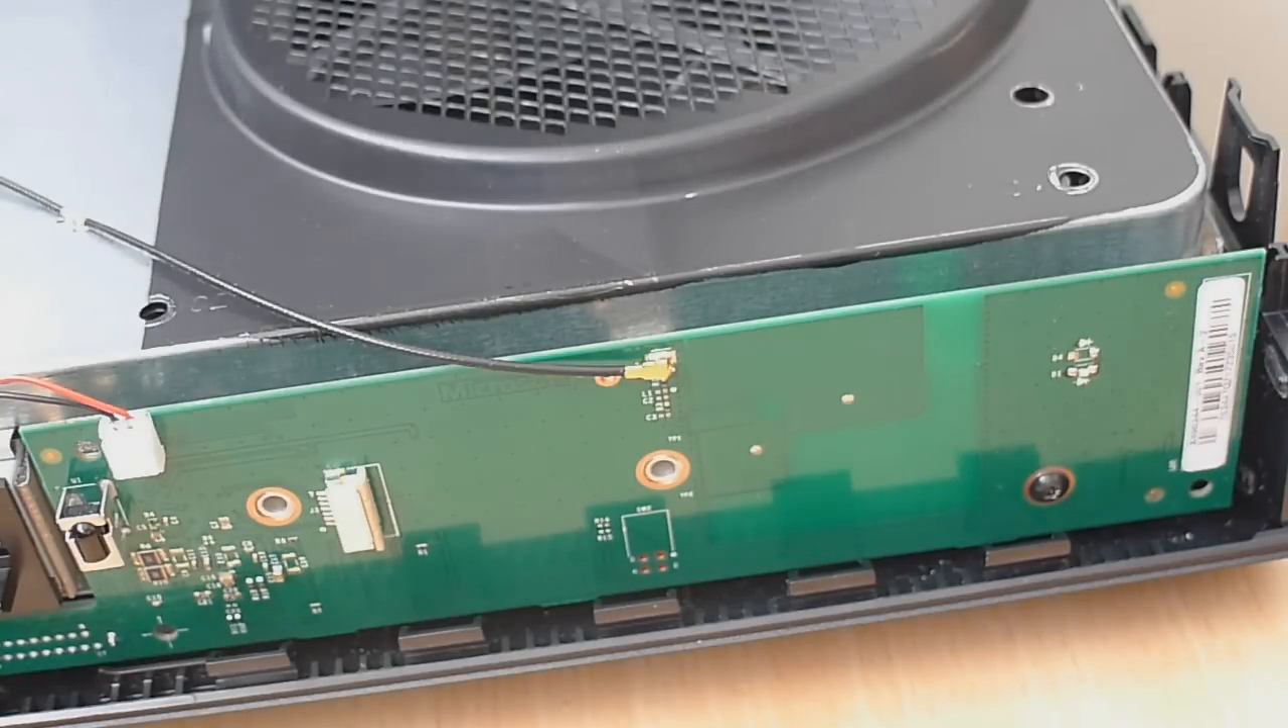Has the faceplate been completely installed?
No.